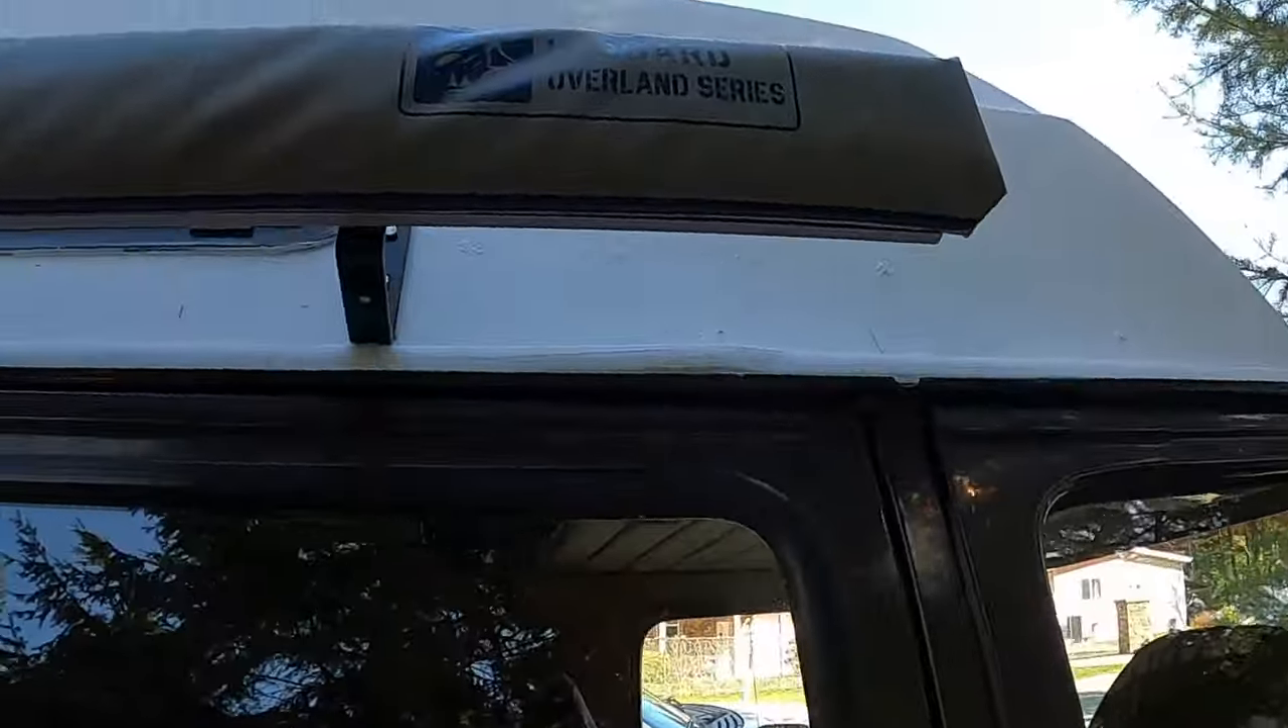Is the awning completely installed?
Yes.